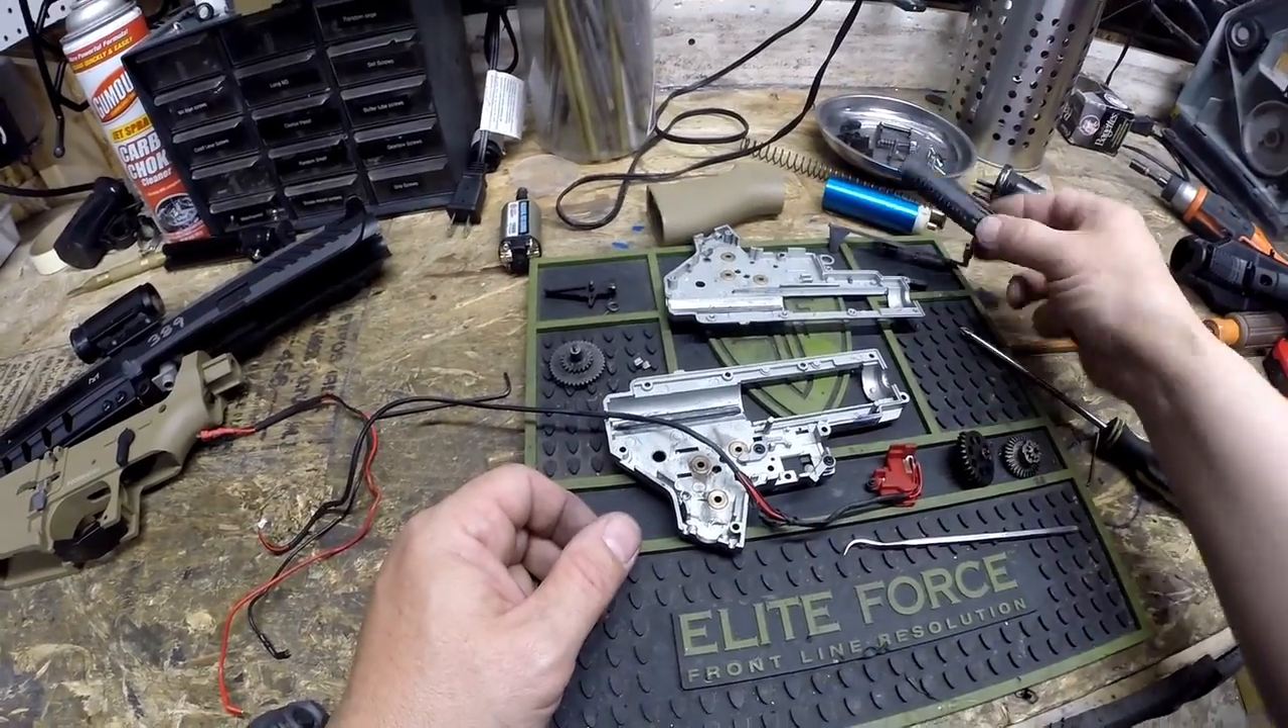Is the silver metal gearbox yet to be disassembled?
No.